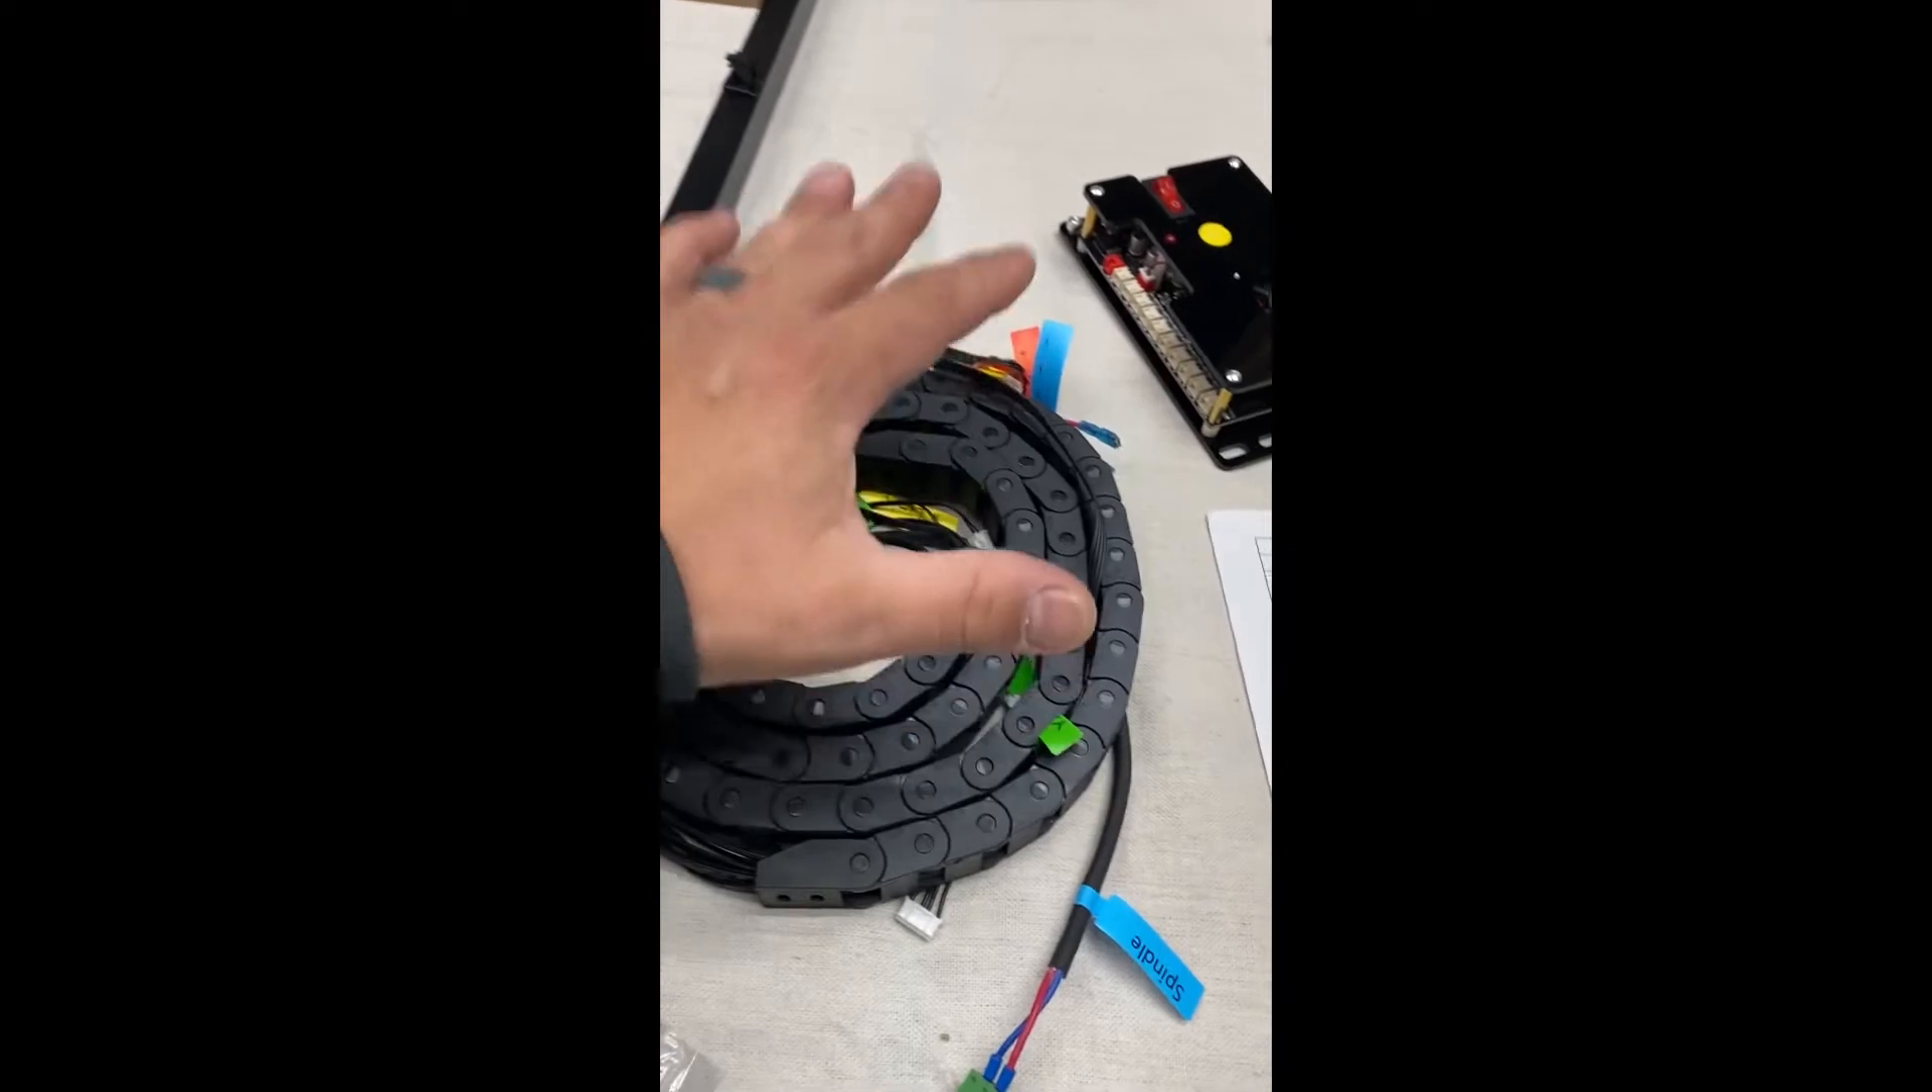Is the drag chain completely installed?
No.